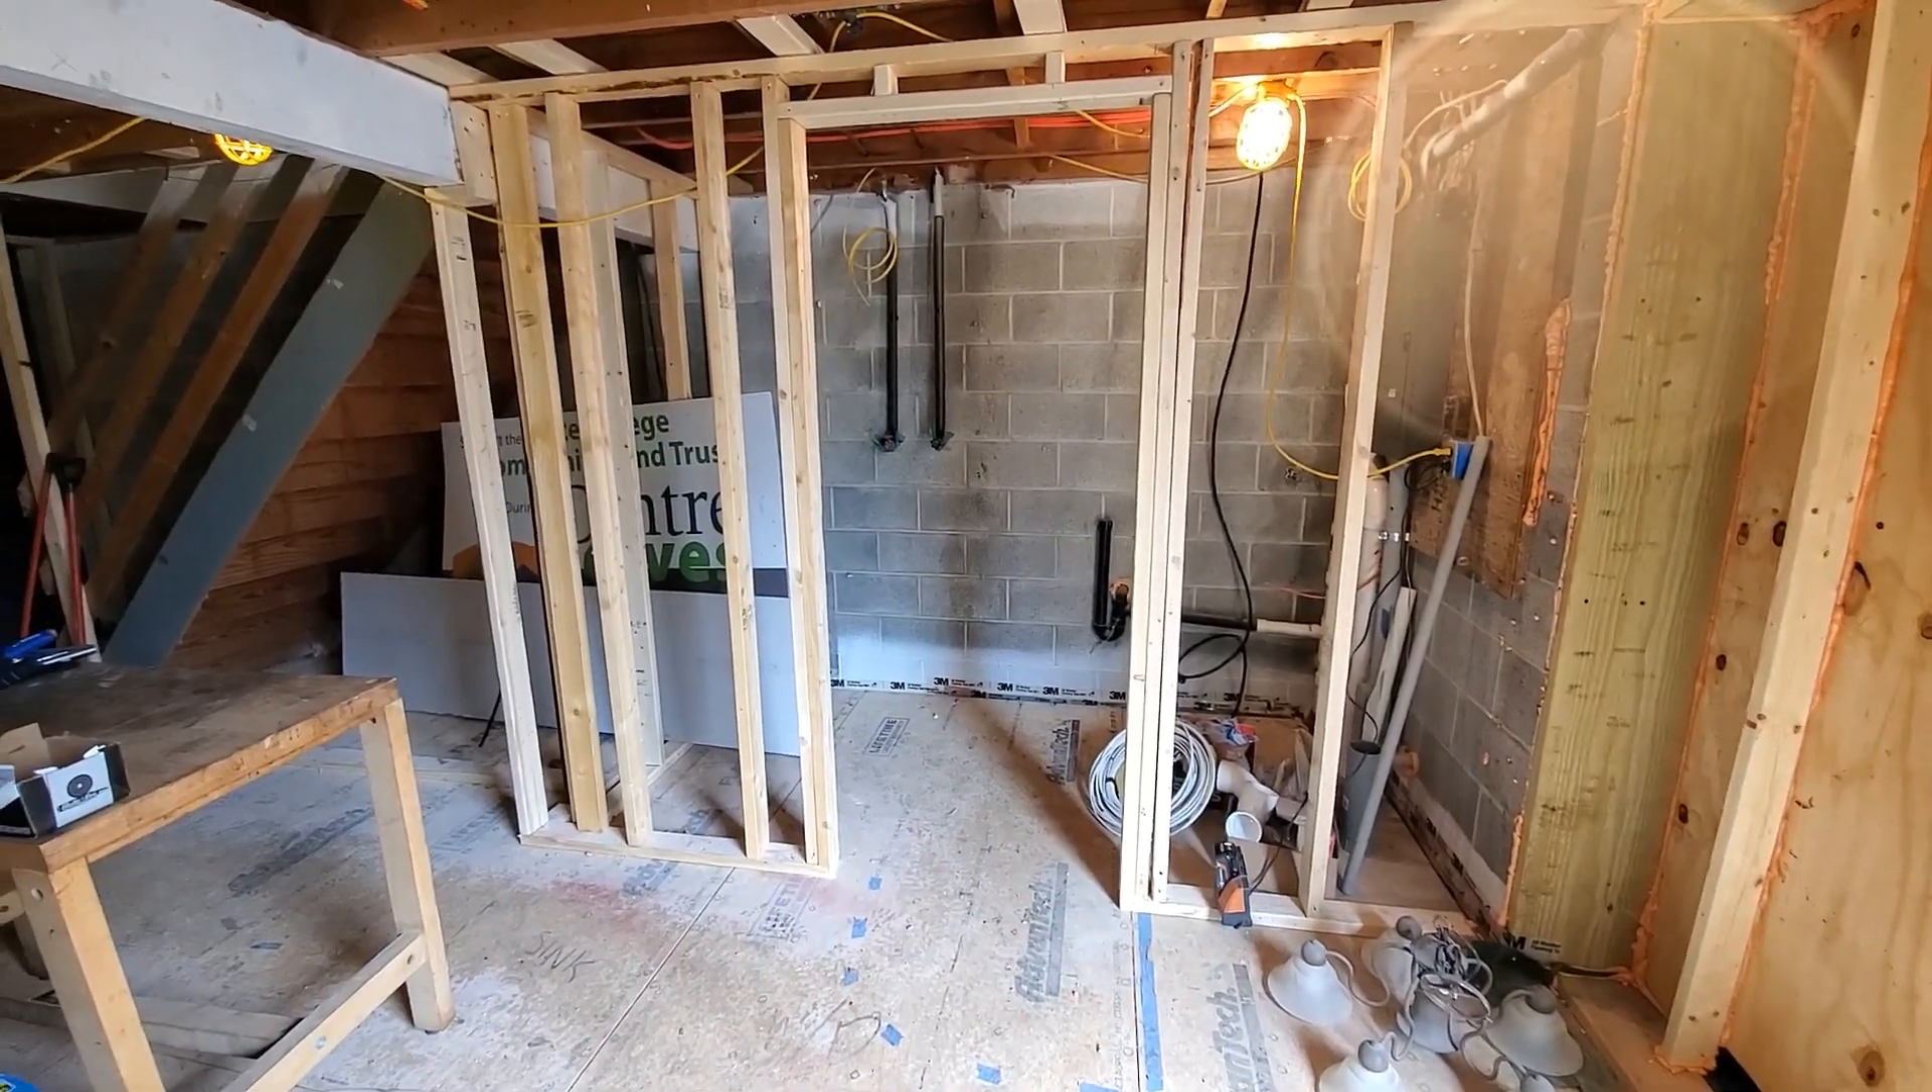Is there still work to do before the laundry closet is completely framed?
No.